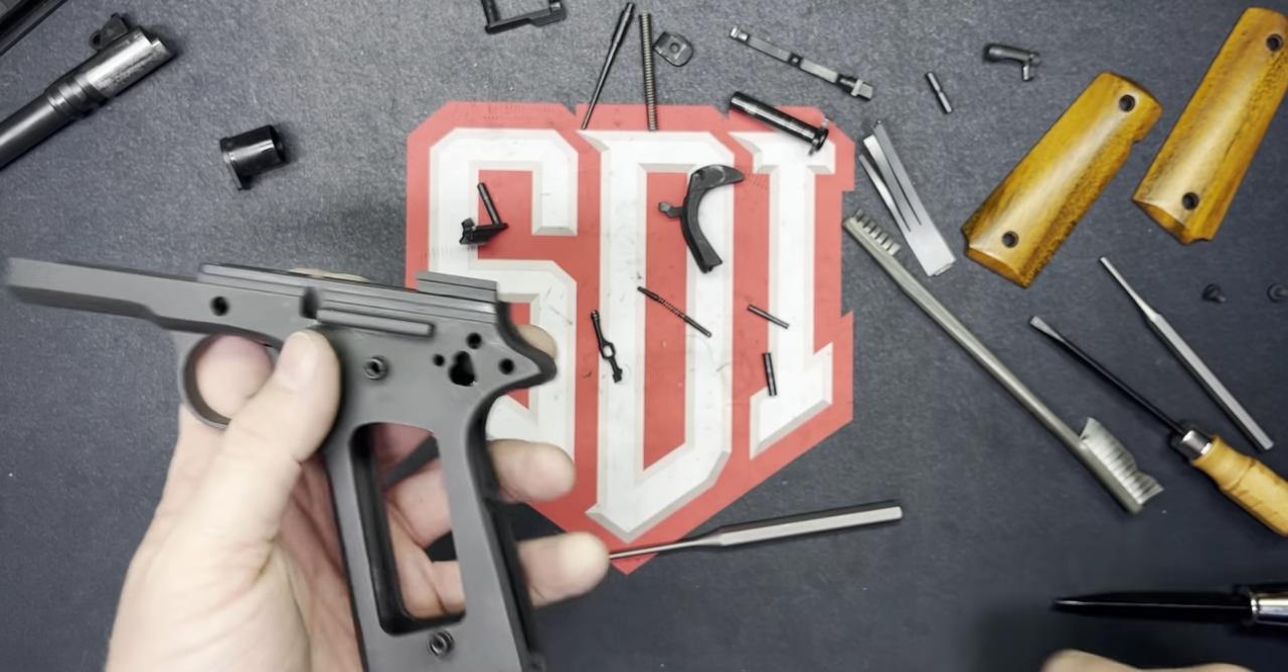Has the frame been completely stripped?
Yes.